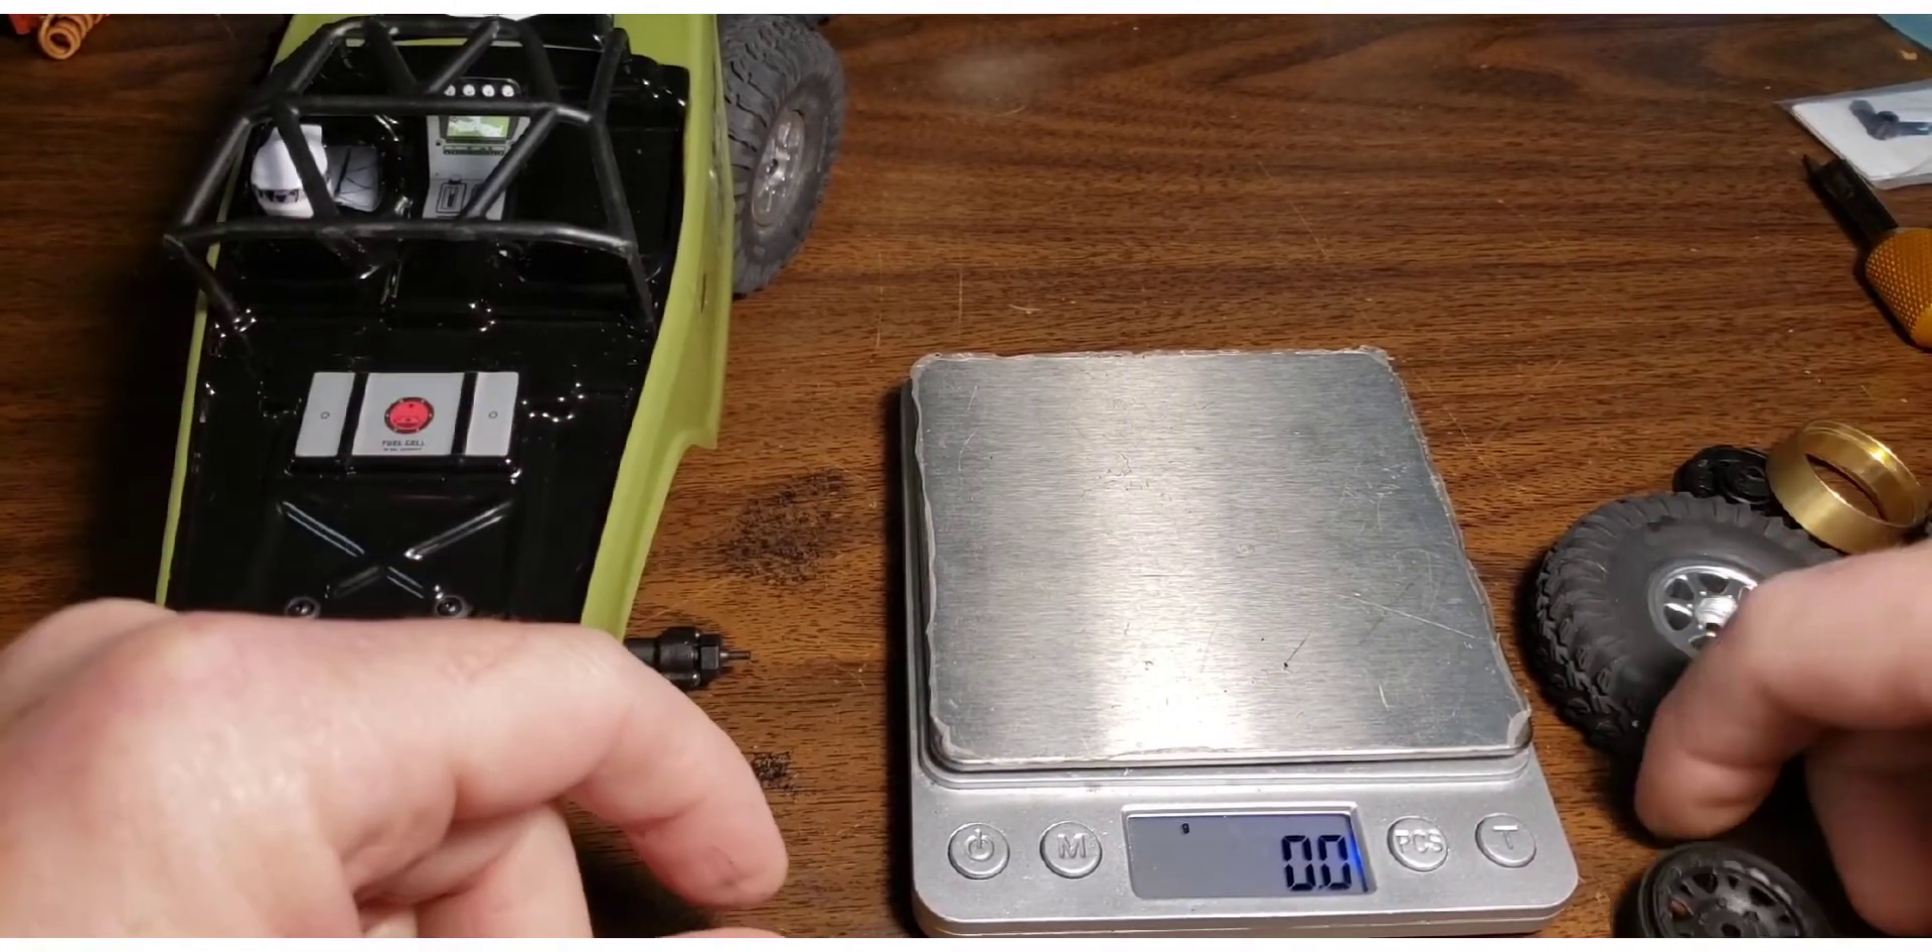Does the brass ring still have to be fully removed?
No.